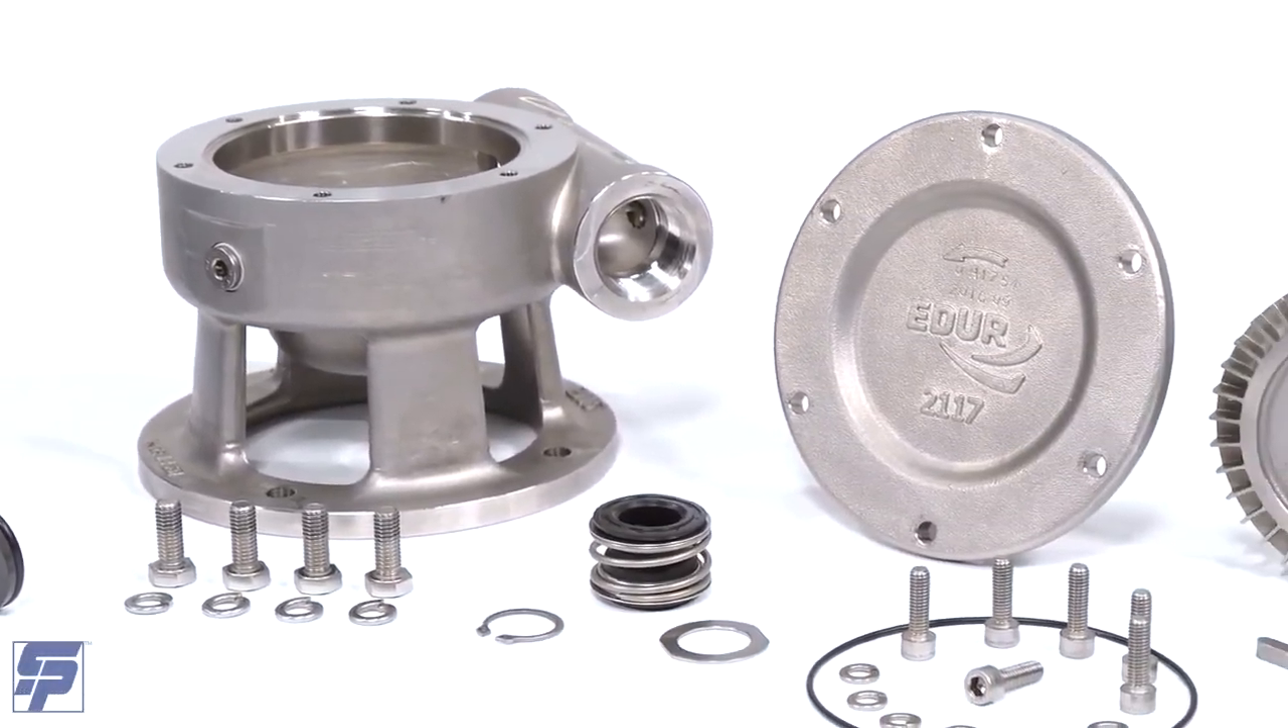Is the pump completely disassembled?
Yes.